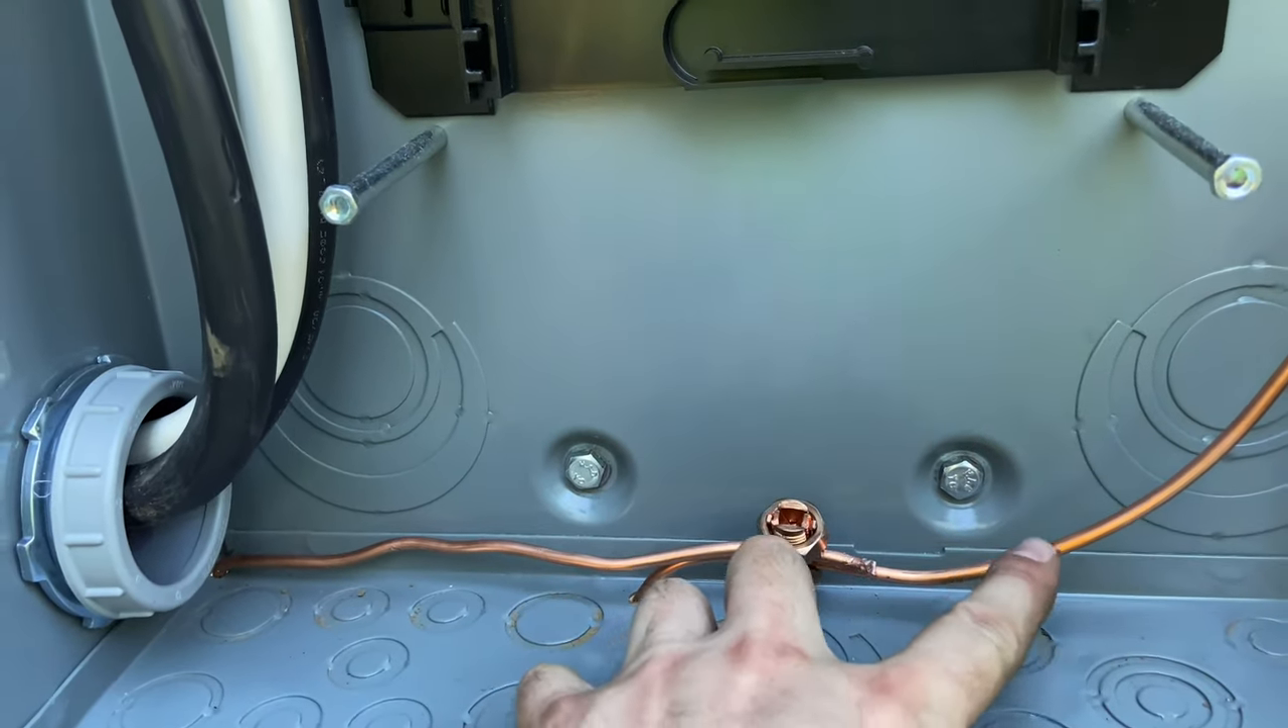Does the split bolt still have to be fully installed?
No.